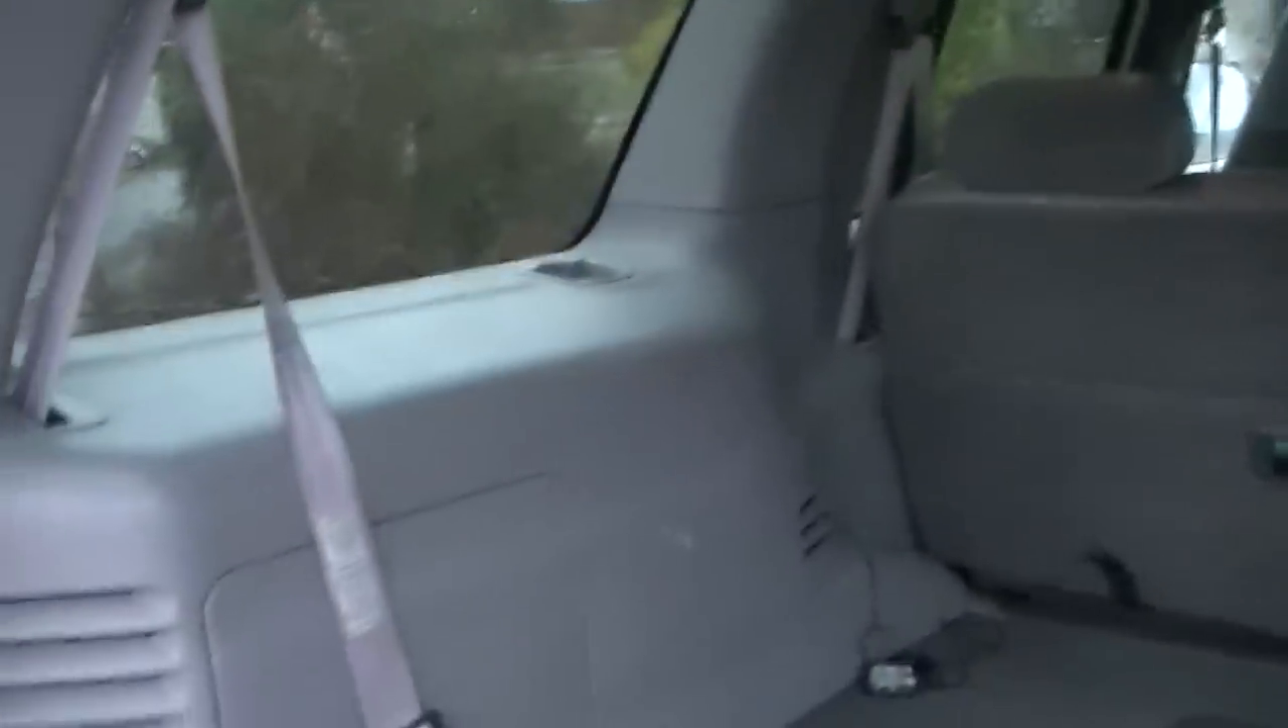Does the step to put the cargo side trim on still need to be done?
No.